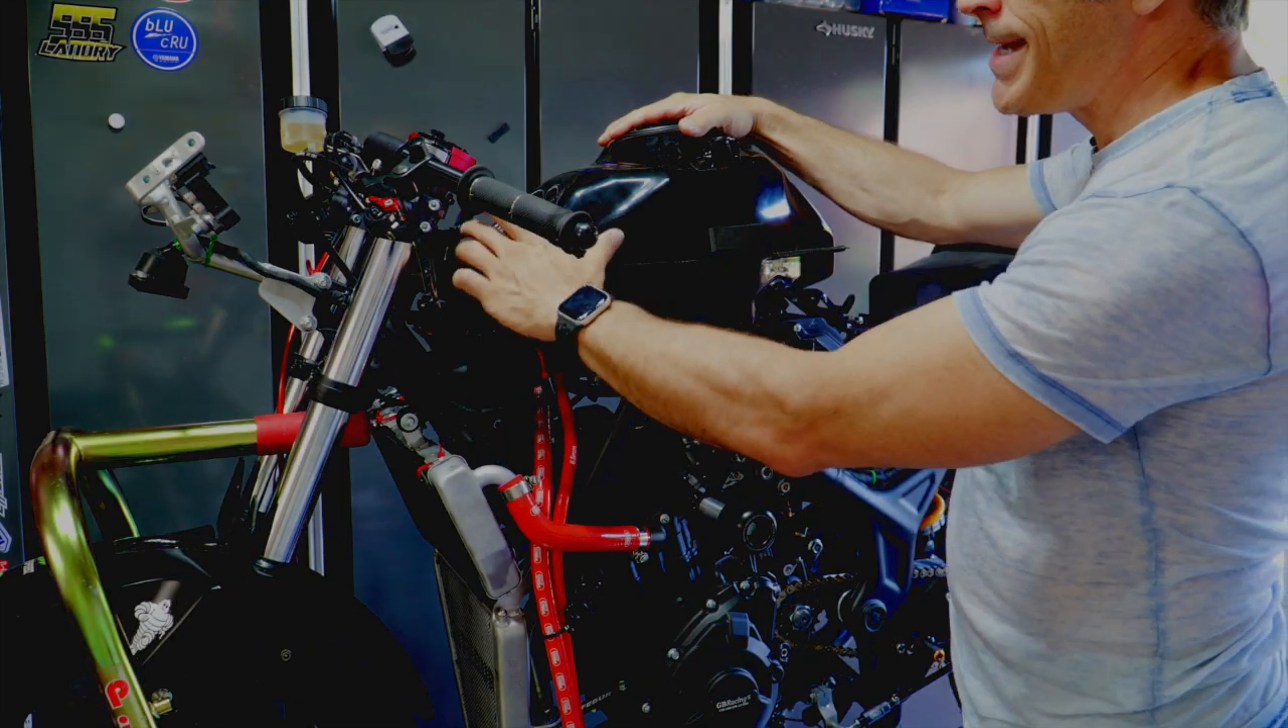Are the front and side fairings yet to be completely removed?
No.